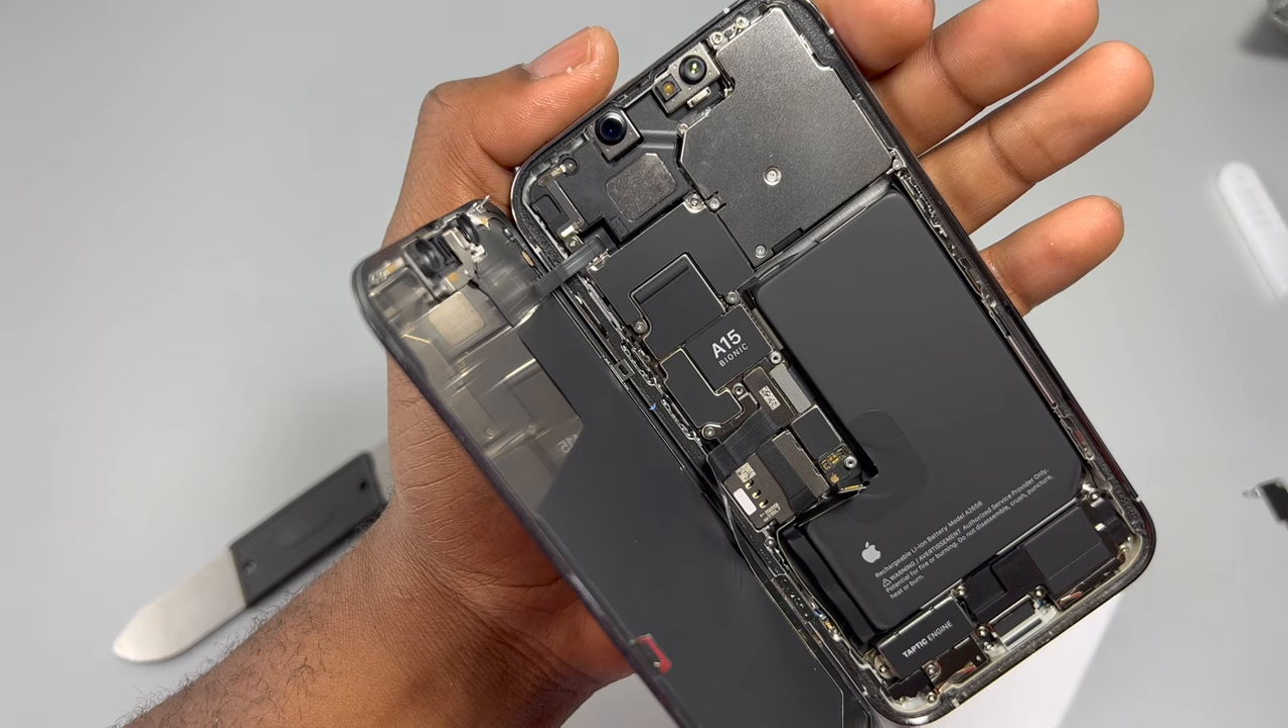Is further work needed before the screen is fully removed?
Yes.